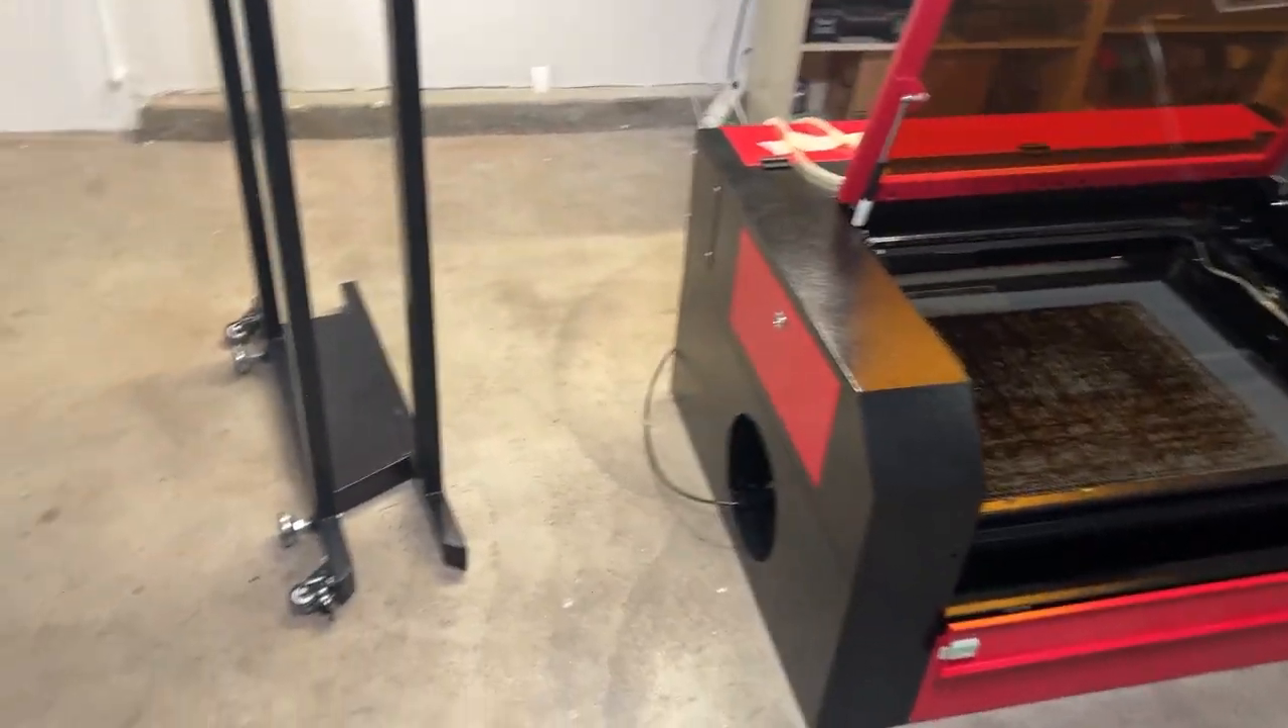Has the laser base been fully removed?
Yes.